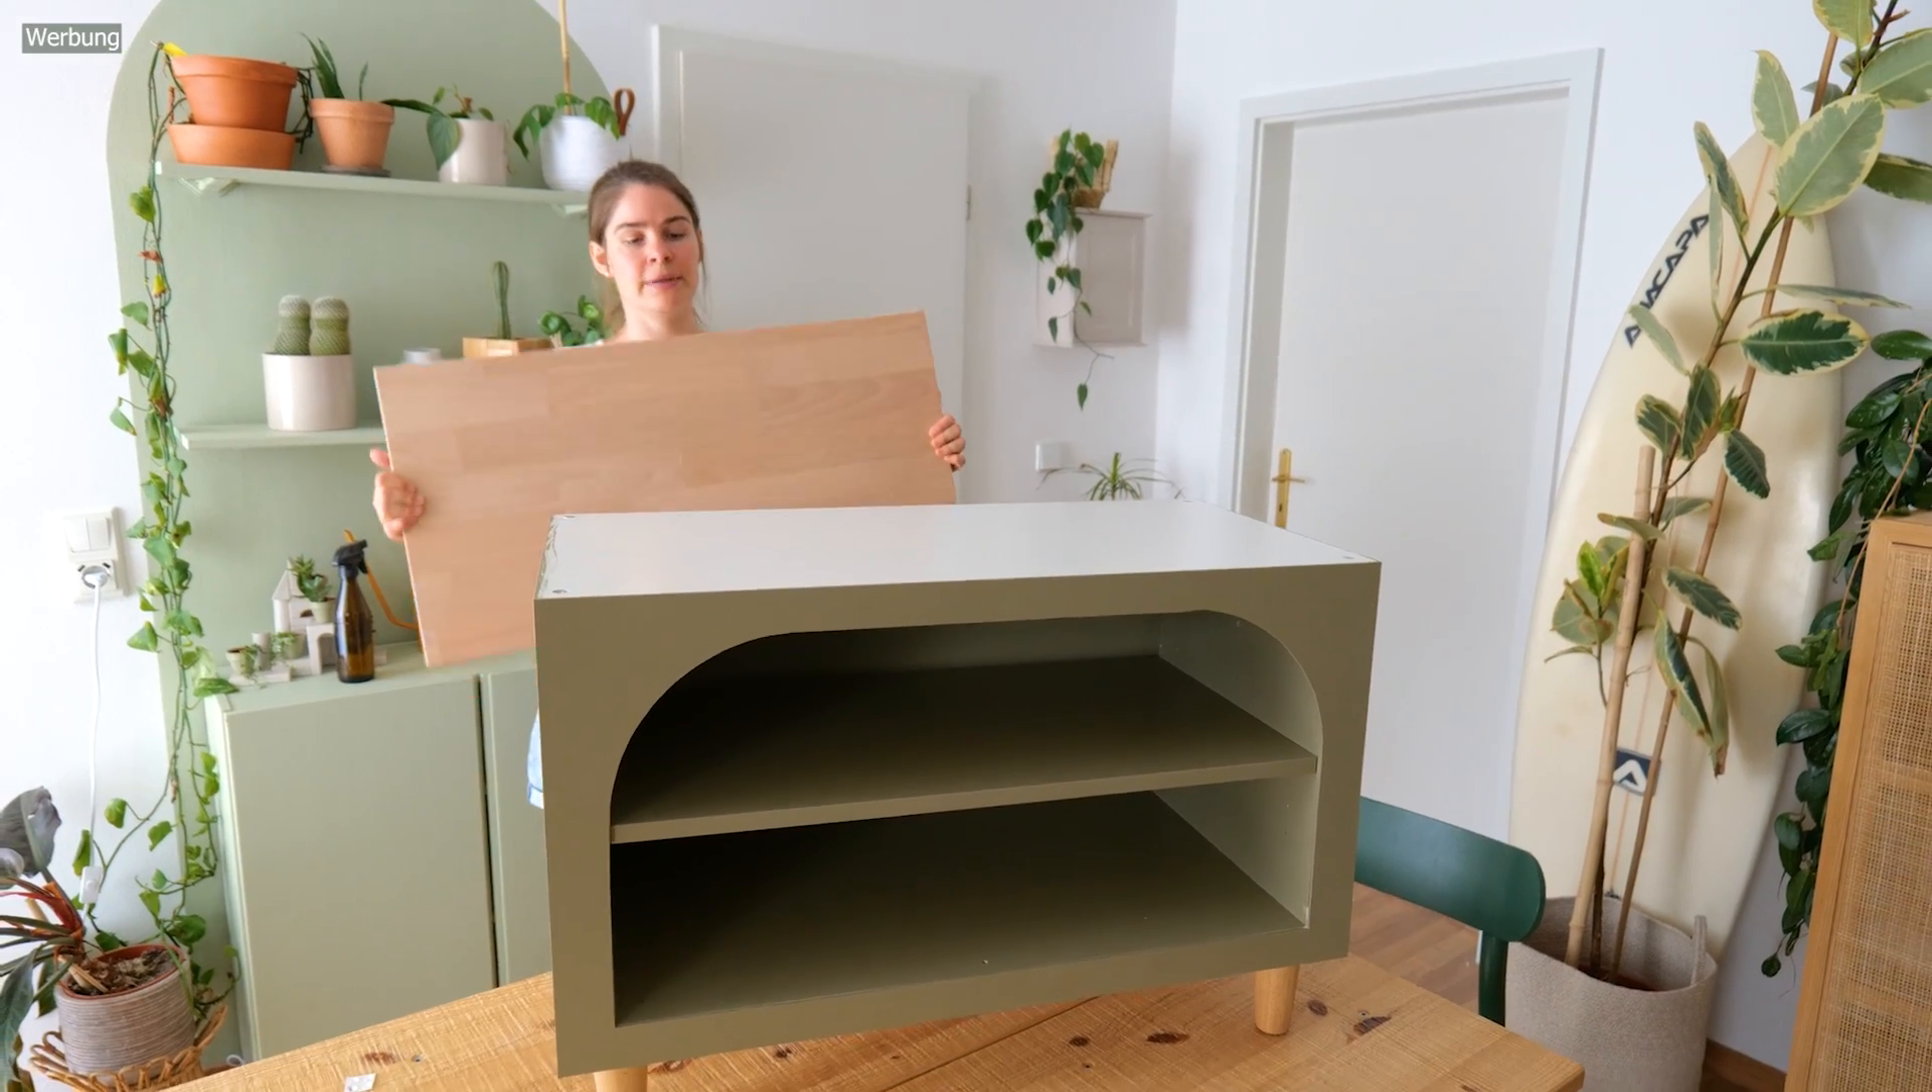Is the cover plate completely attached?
No.